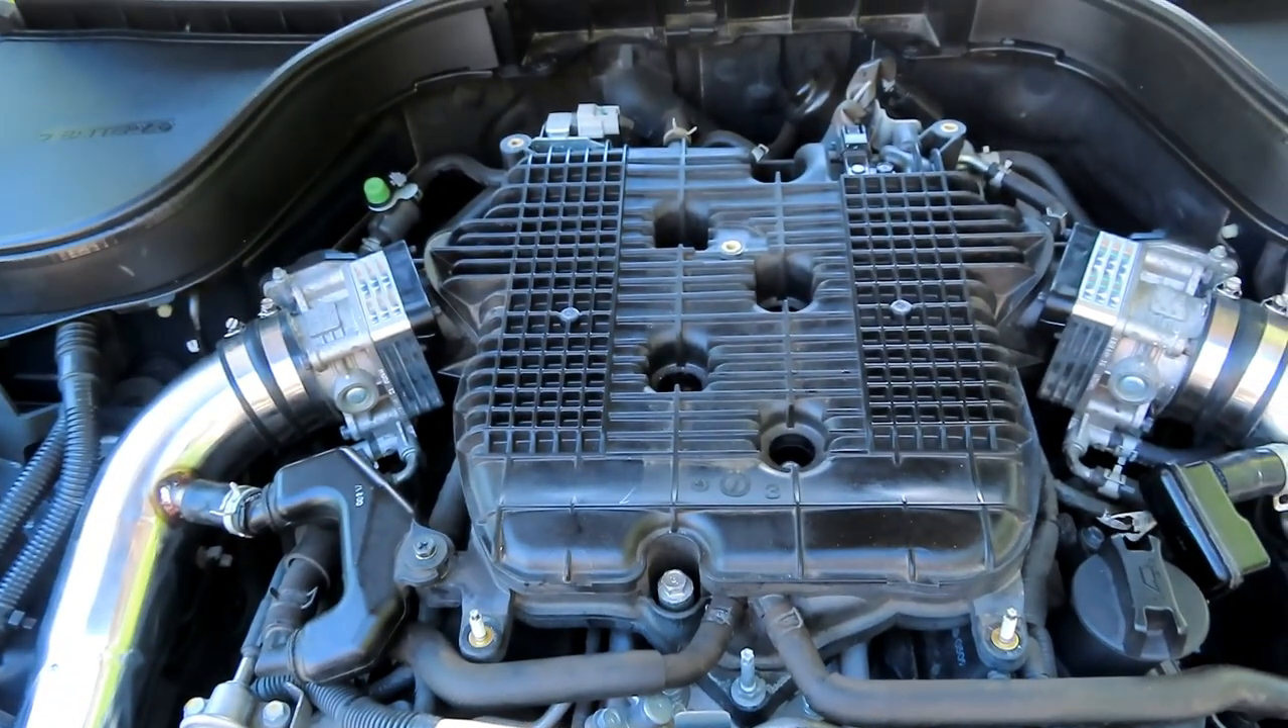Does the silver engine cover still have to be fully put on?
Yes.